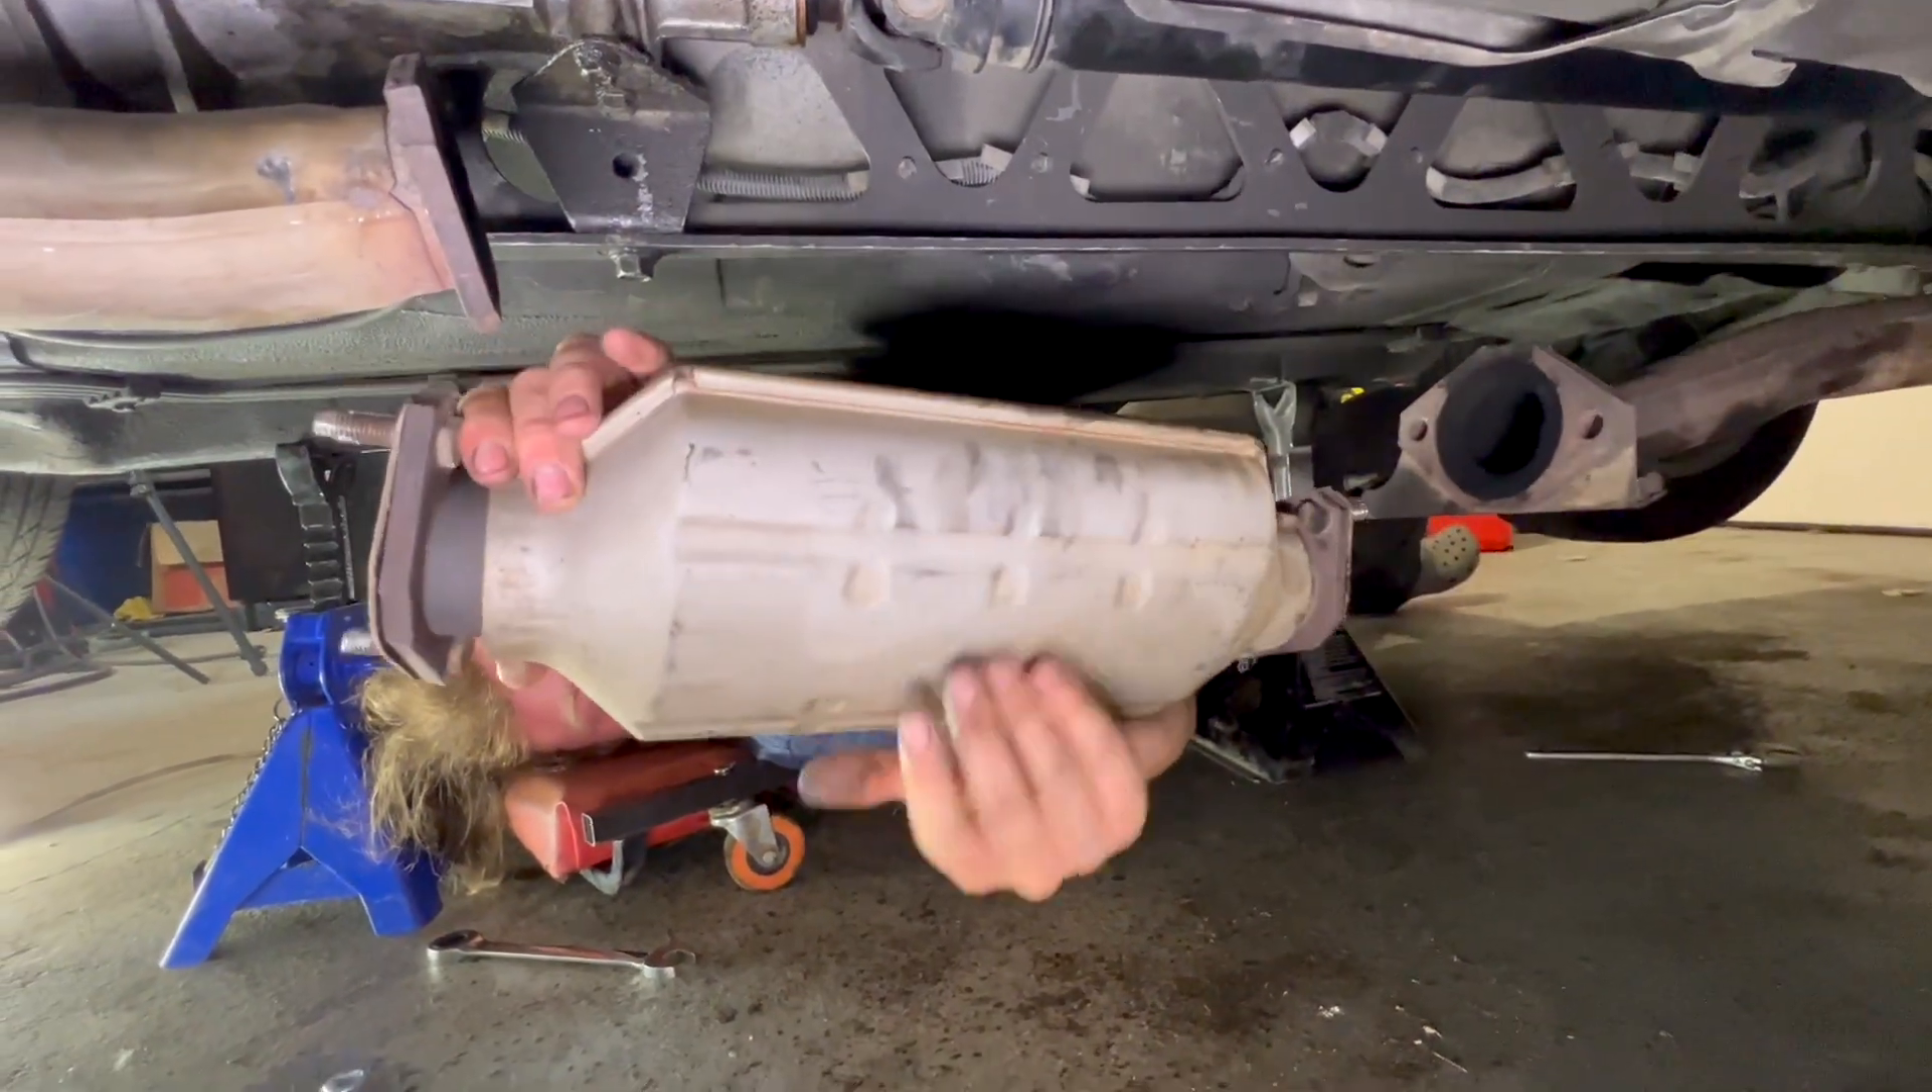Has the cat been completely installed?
No.